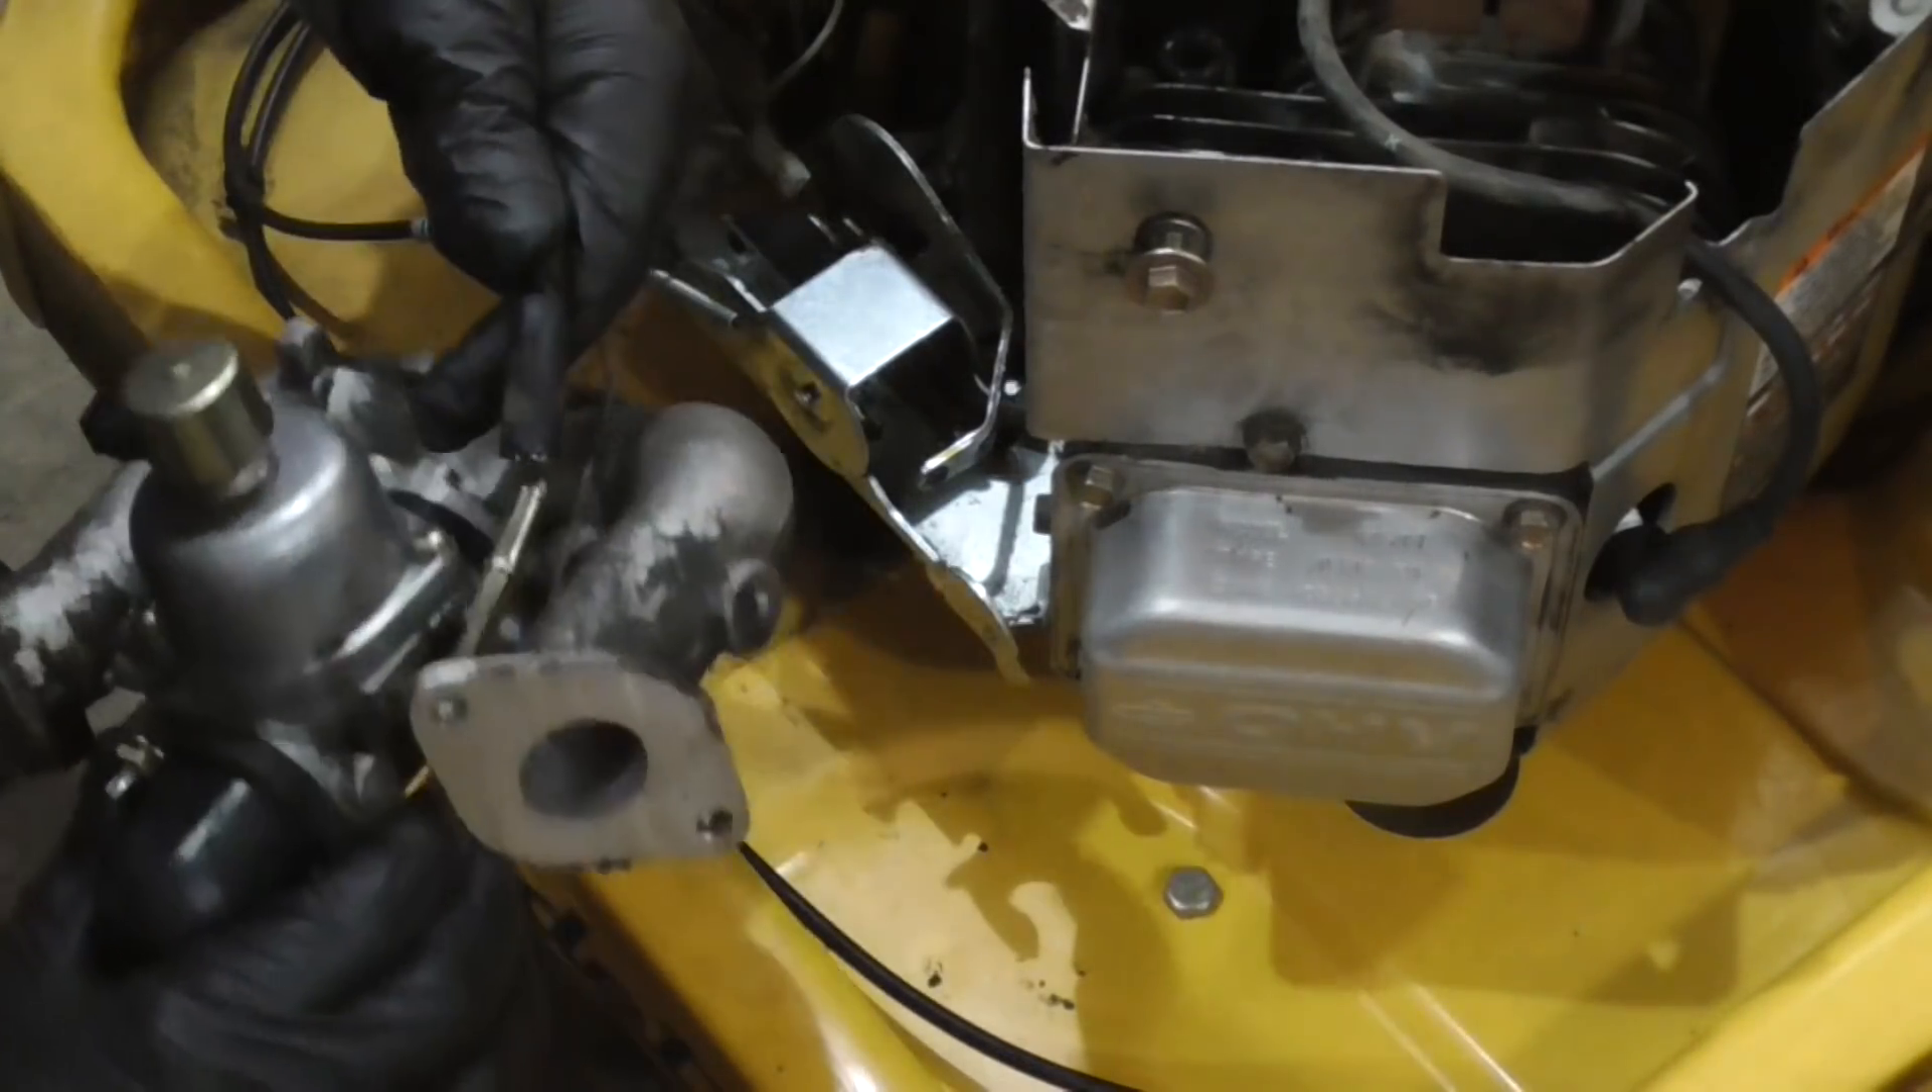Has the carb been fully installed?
No.